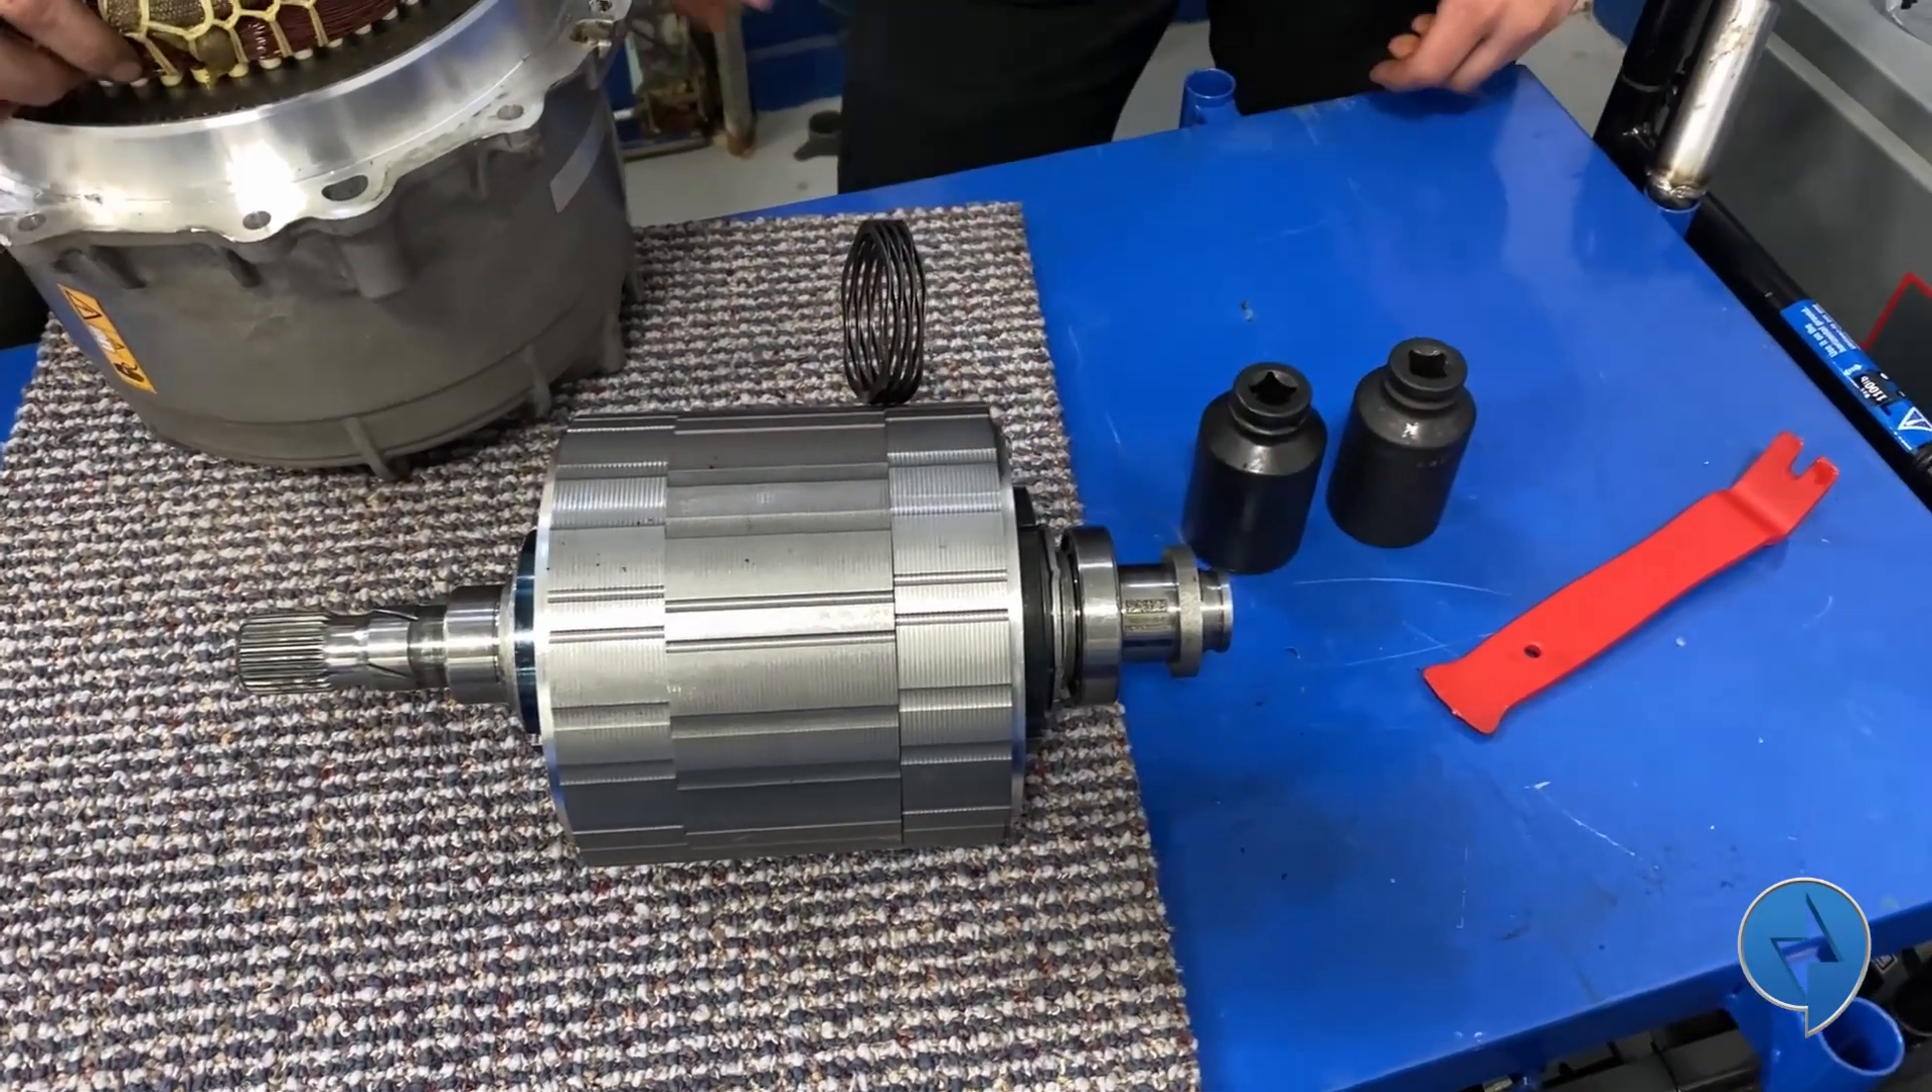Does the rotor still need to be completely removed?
No.